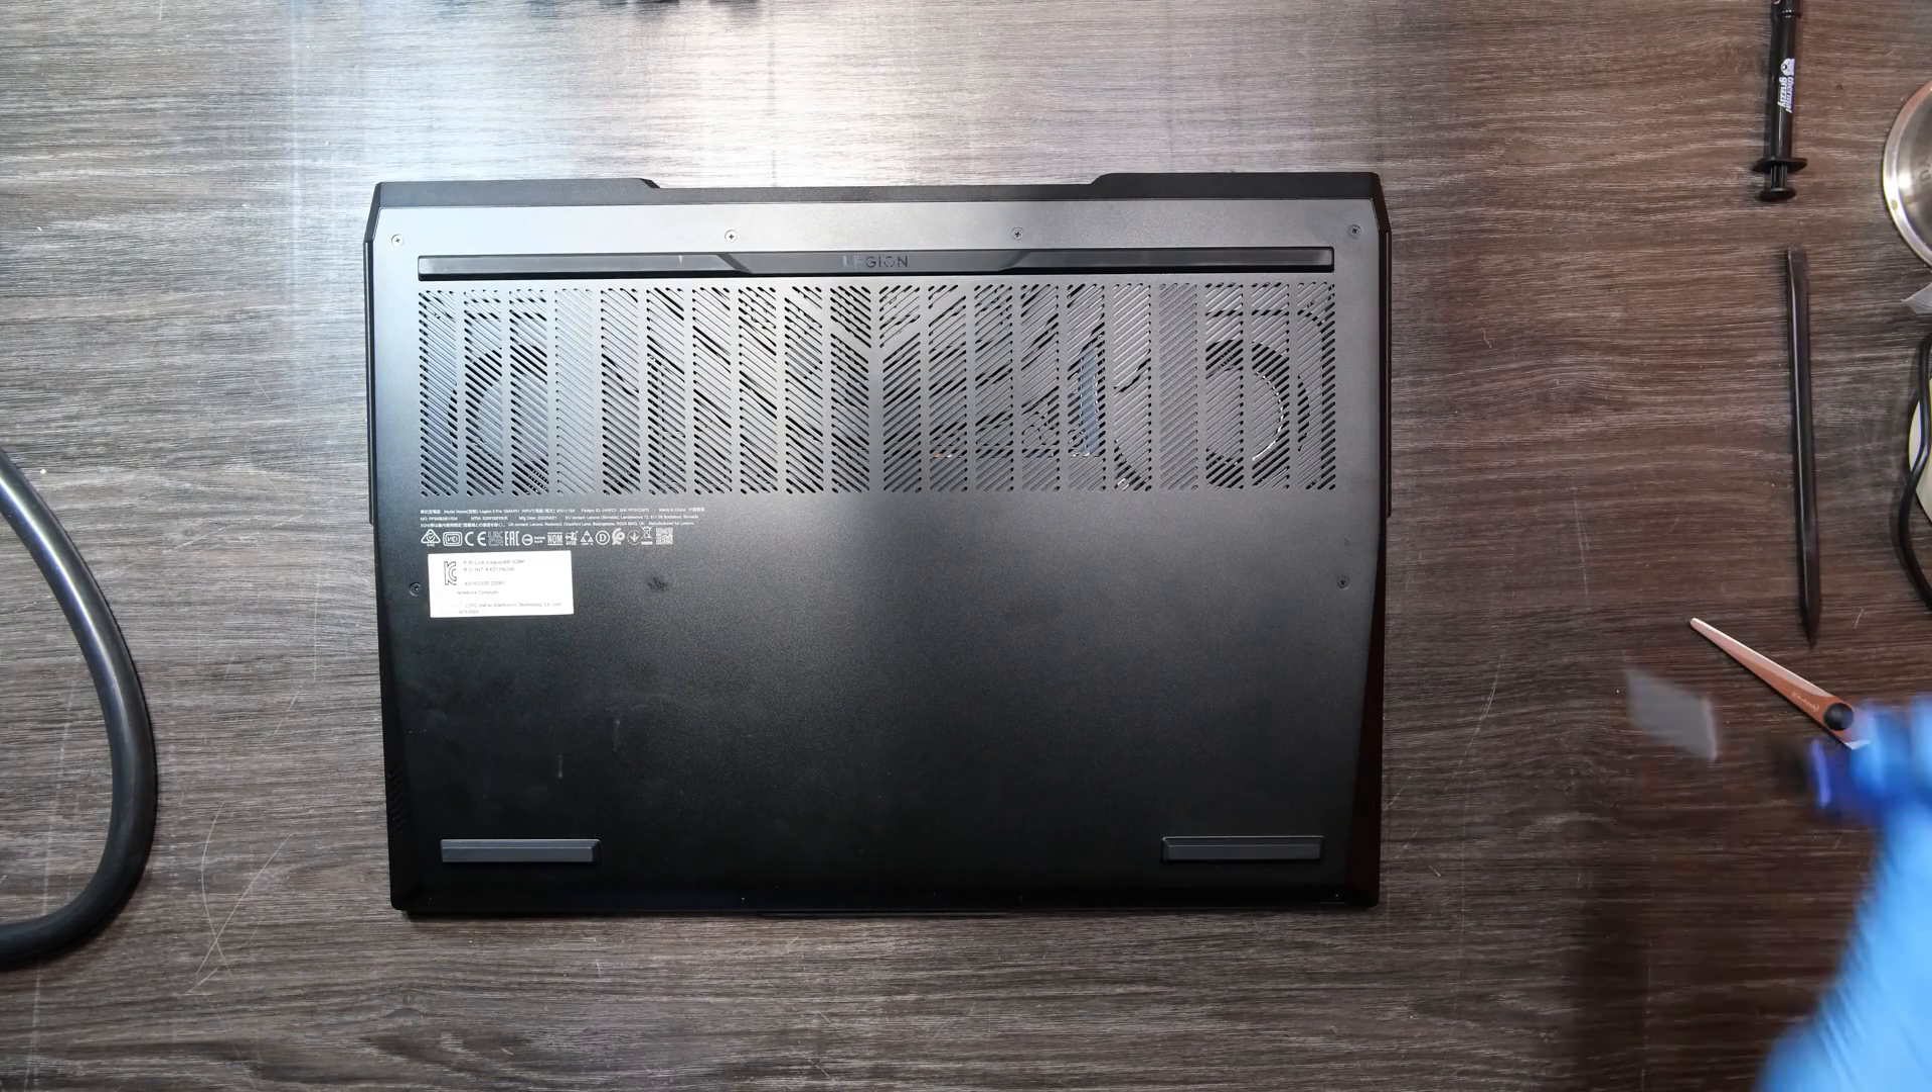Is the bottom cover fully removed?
No.